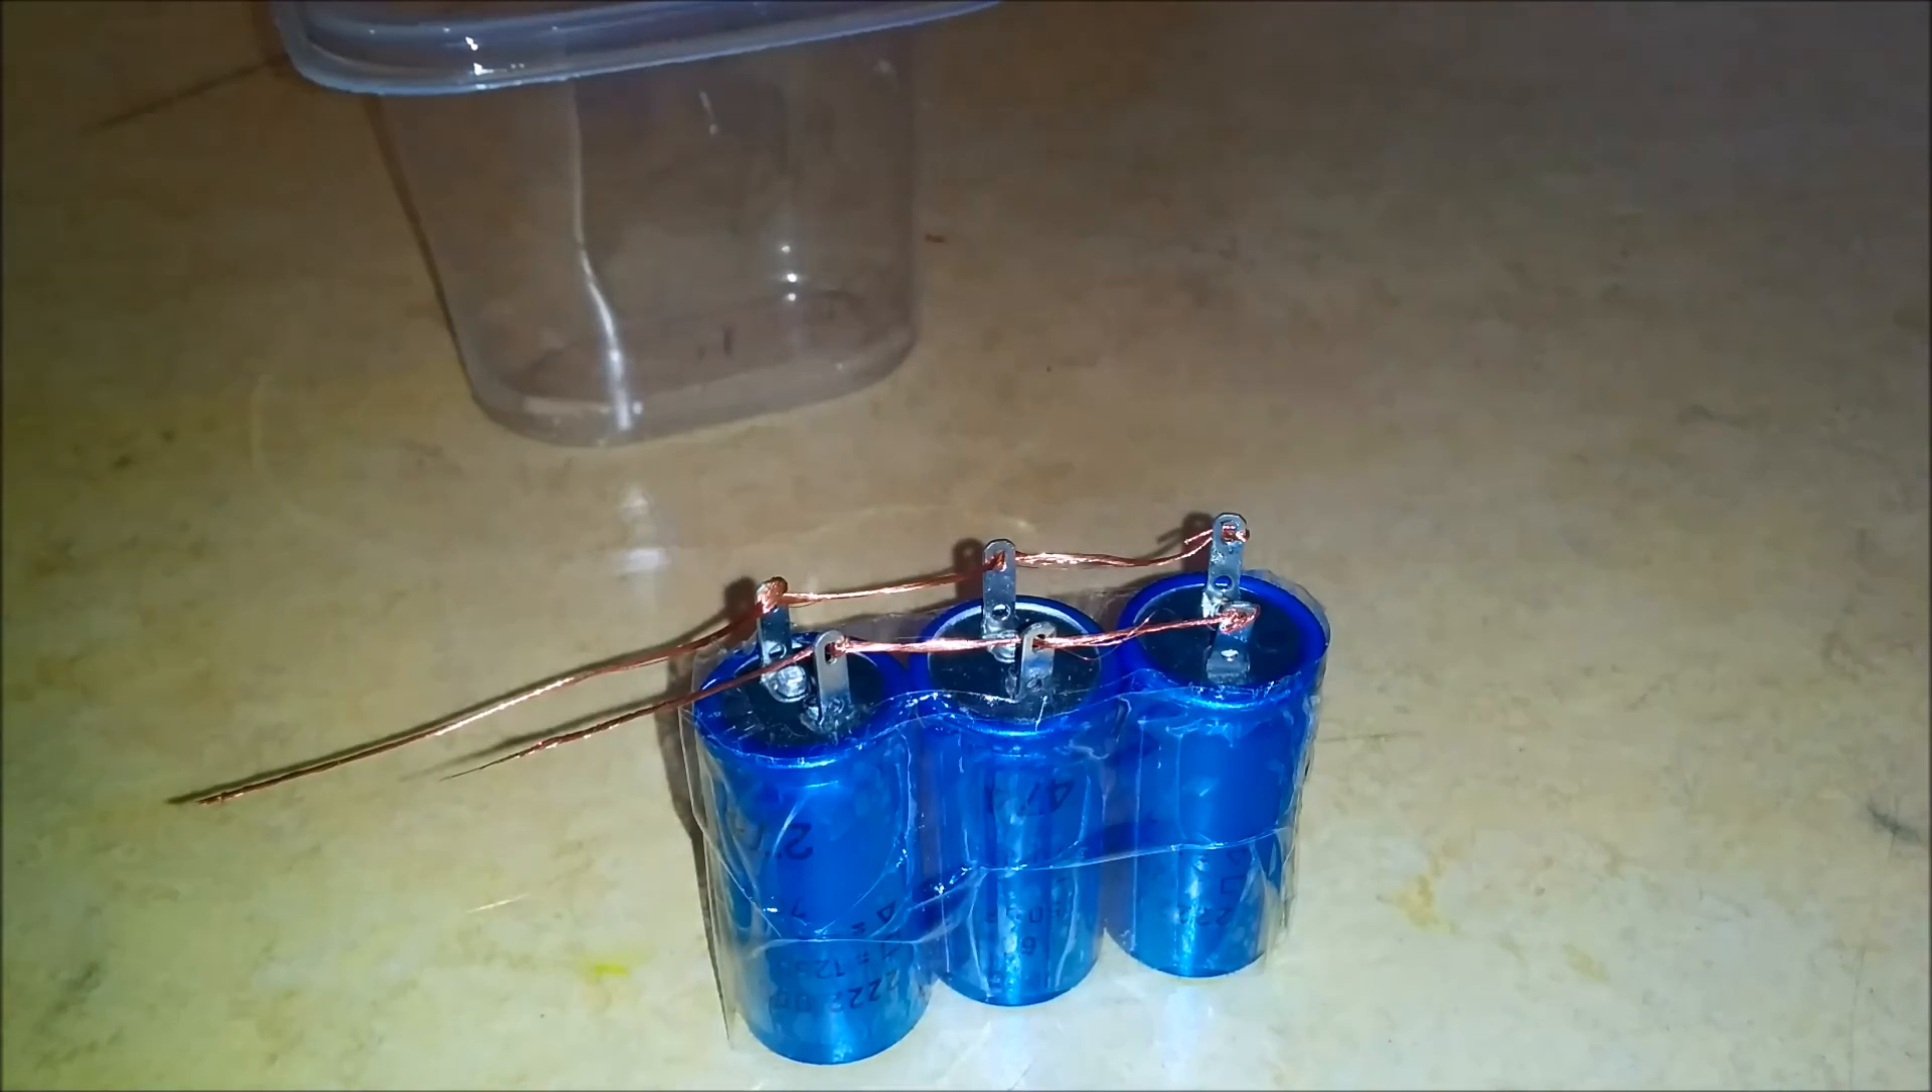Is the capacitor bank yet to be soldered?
Yes.